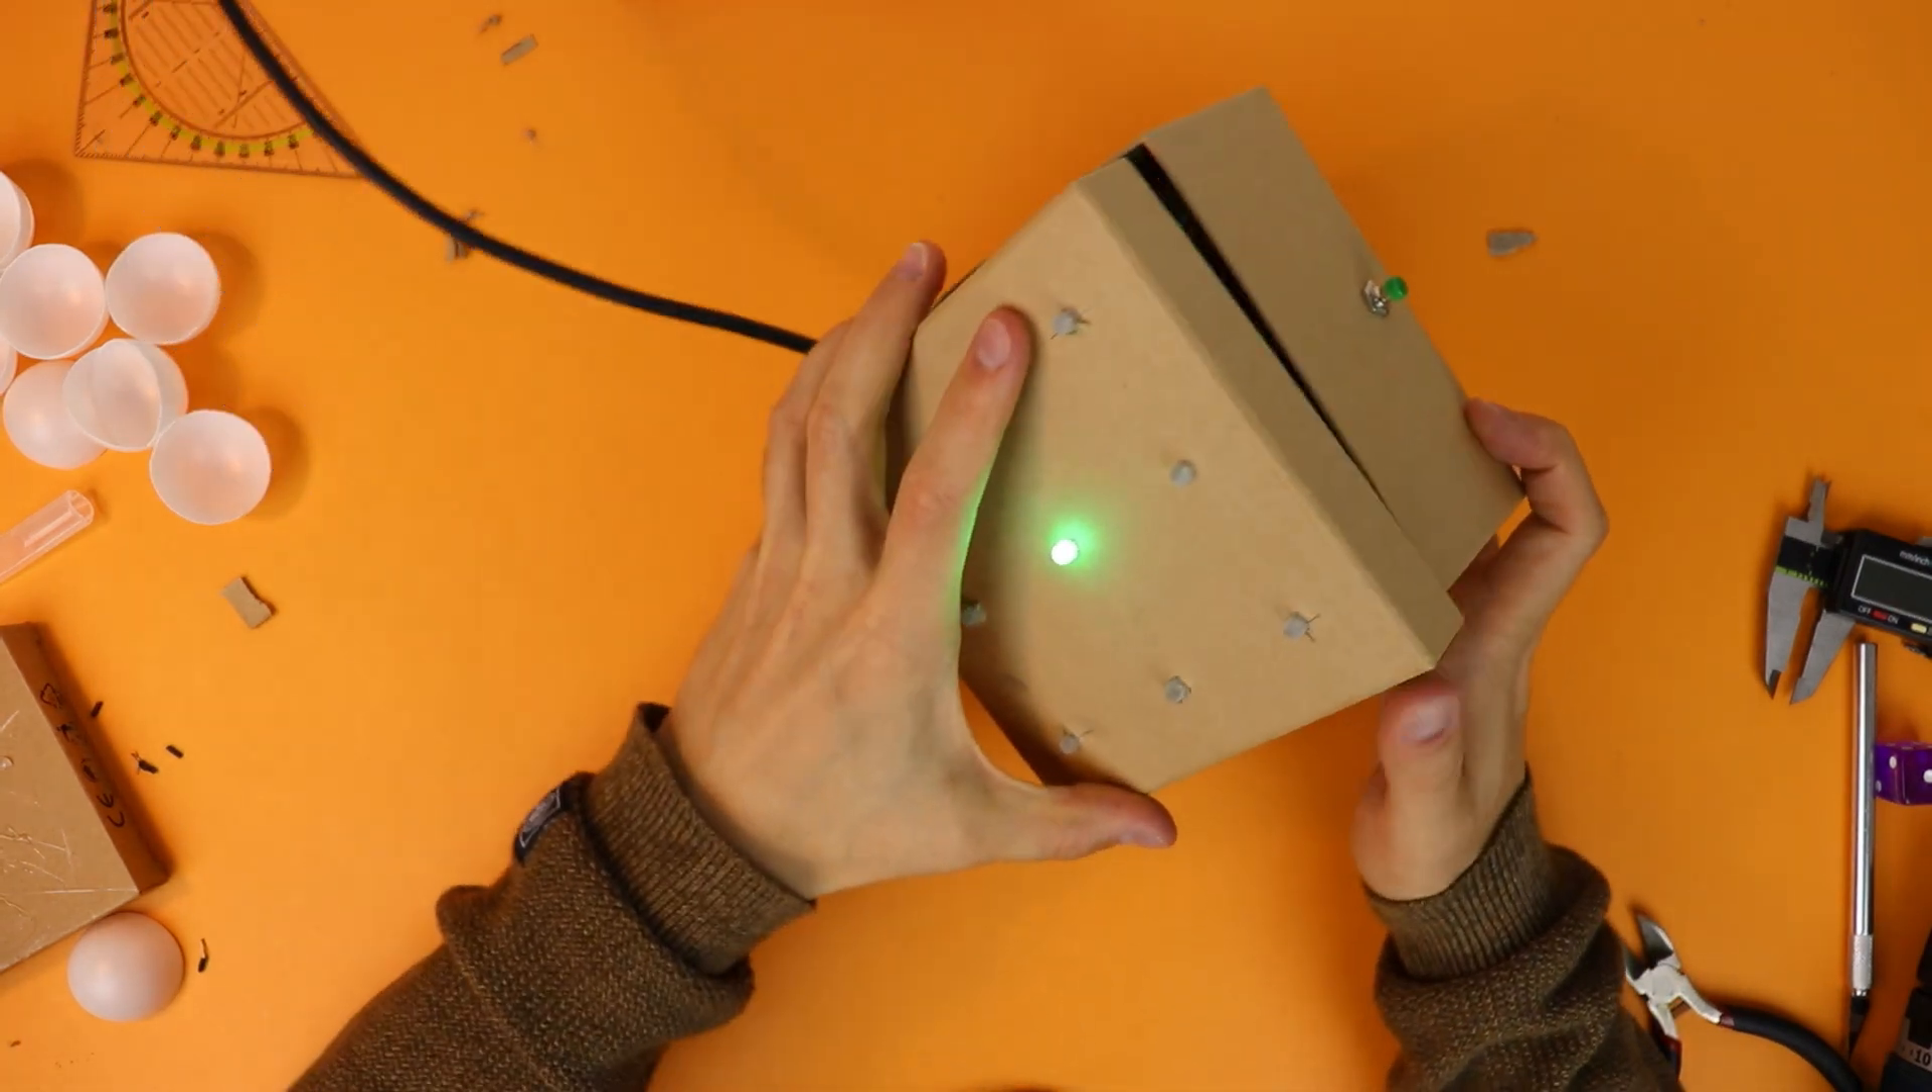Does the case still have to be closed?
Yes.